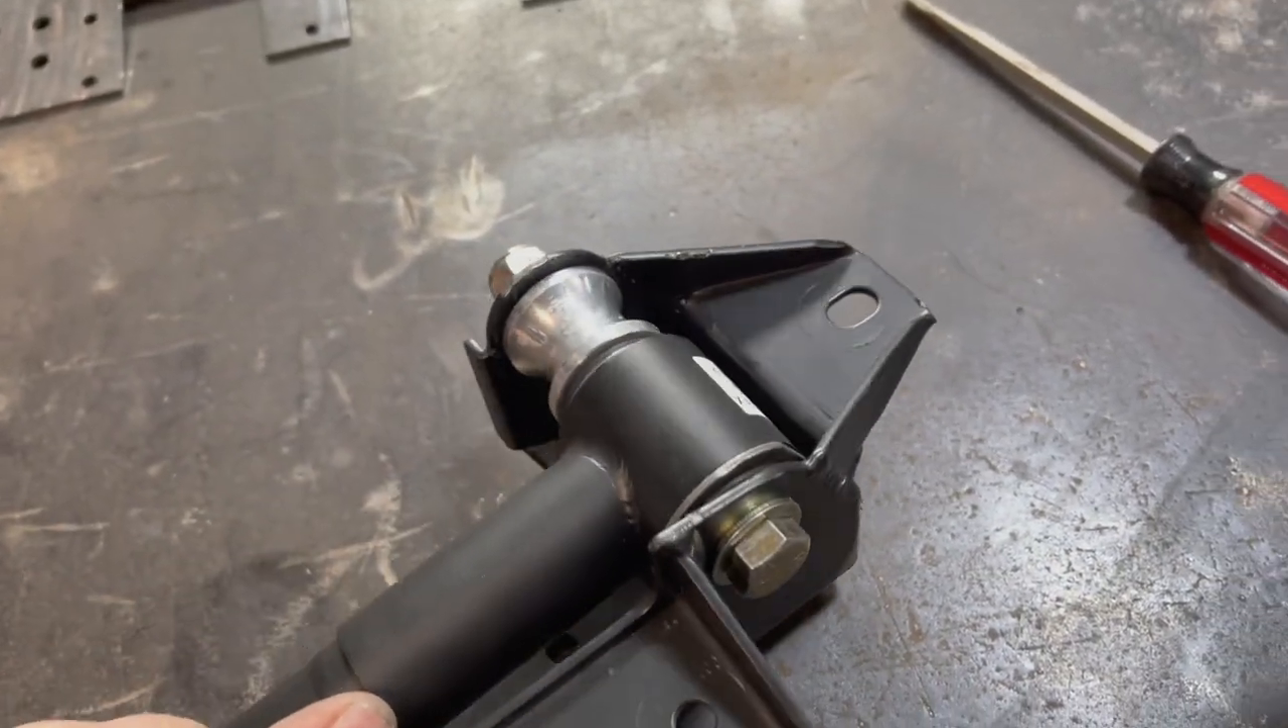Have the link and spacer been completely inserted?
Yes.